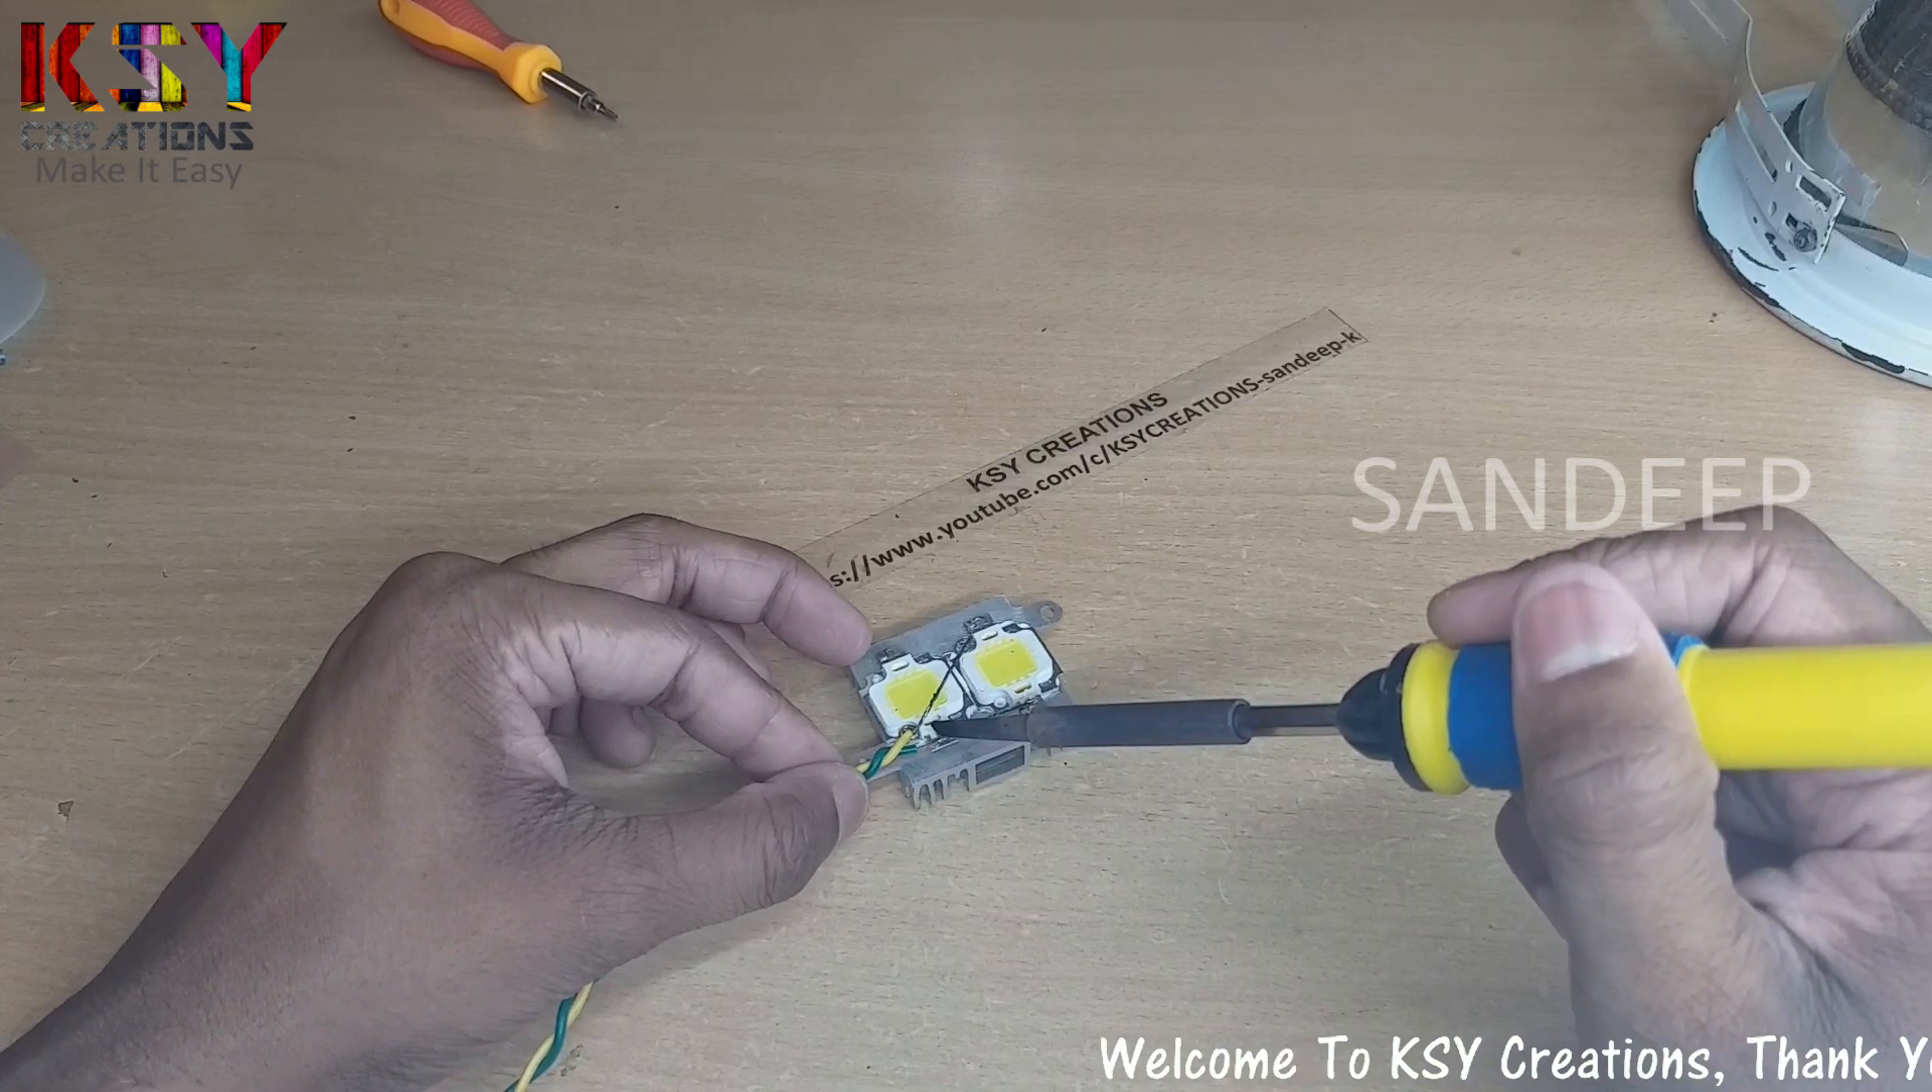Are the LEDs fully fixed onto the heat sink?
Yes.